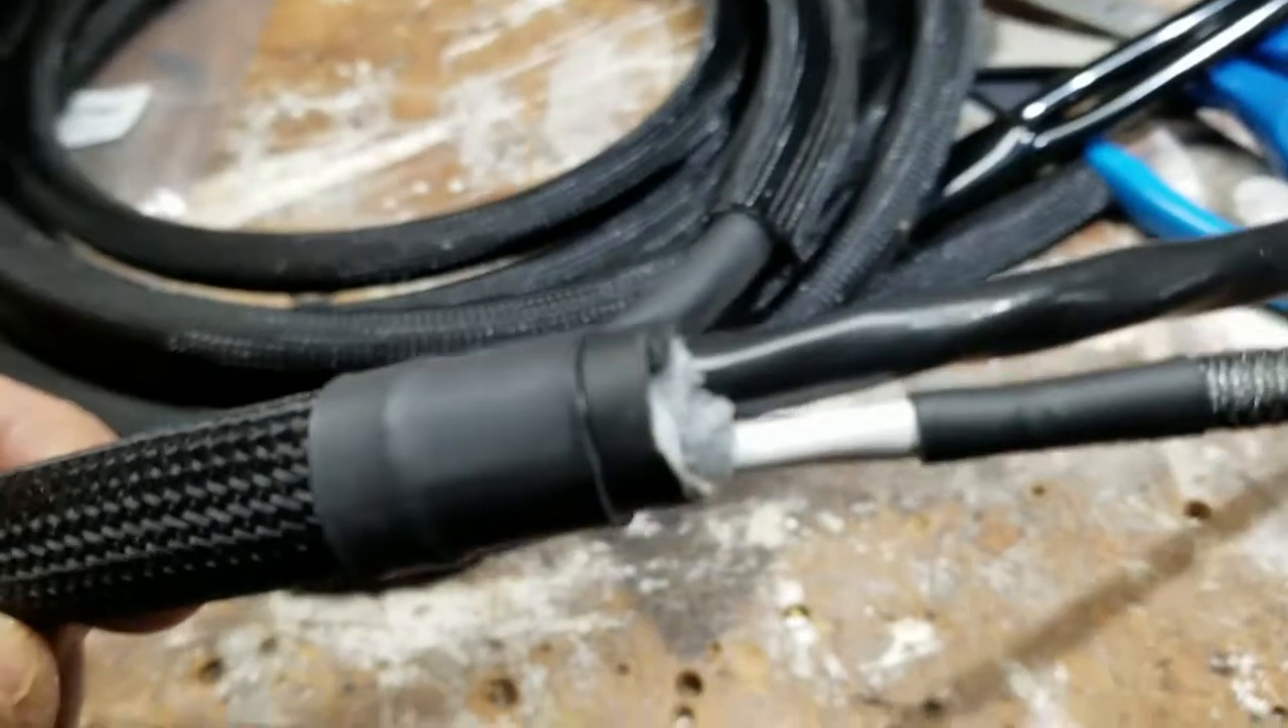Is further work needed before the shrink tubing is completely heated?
No.